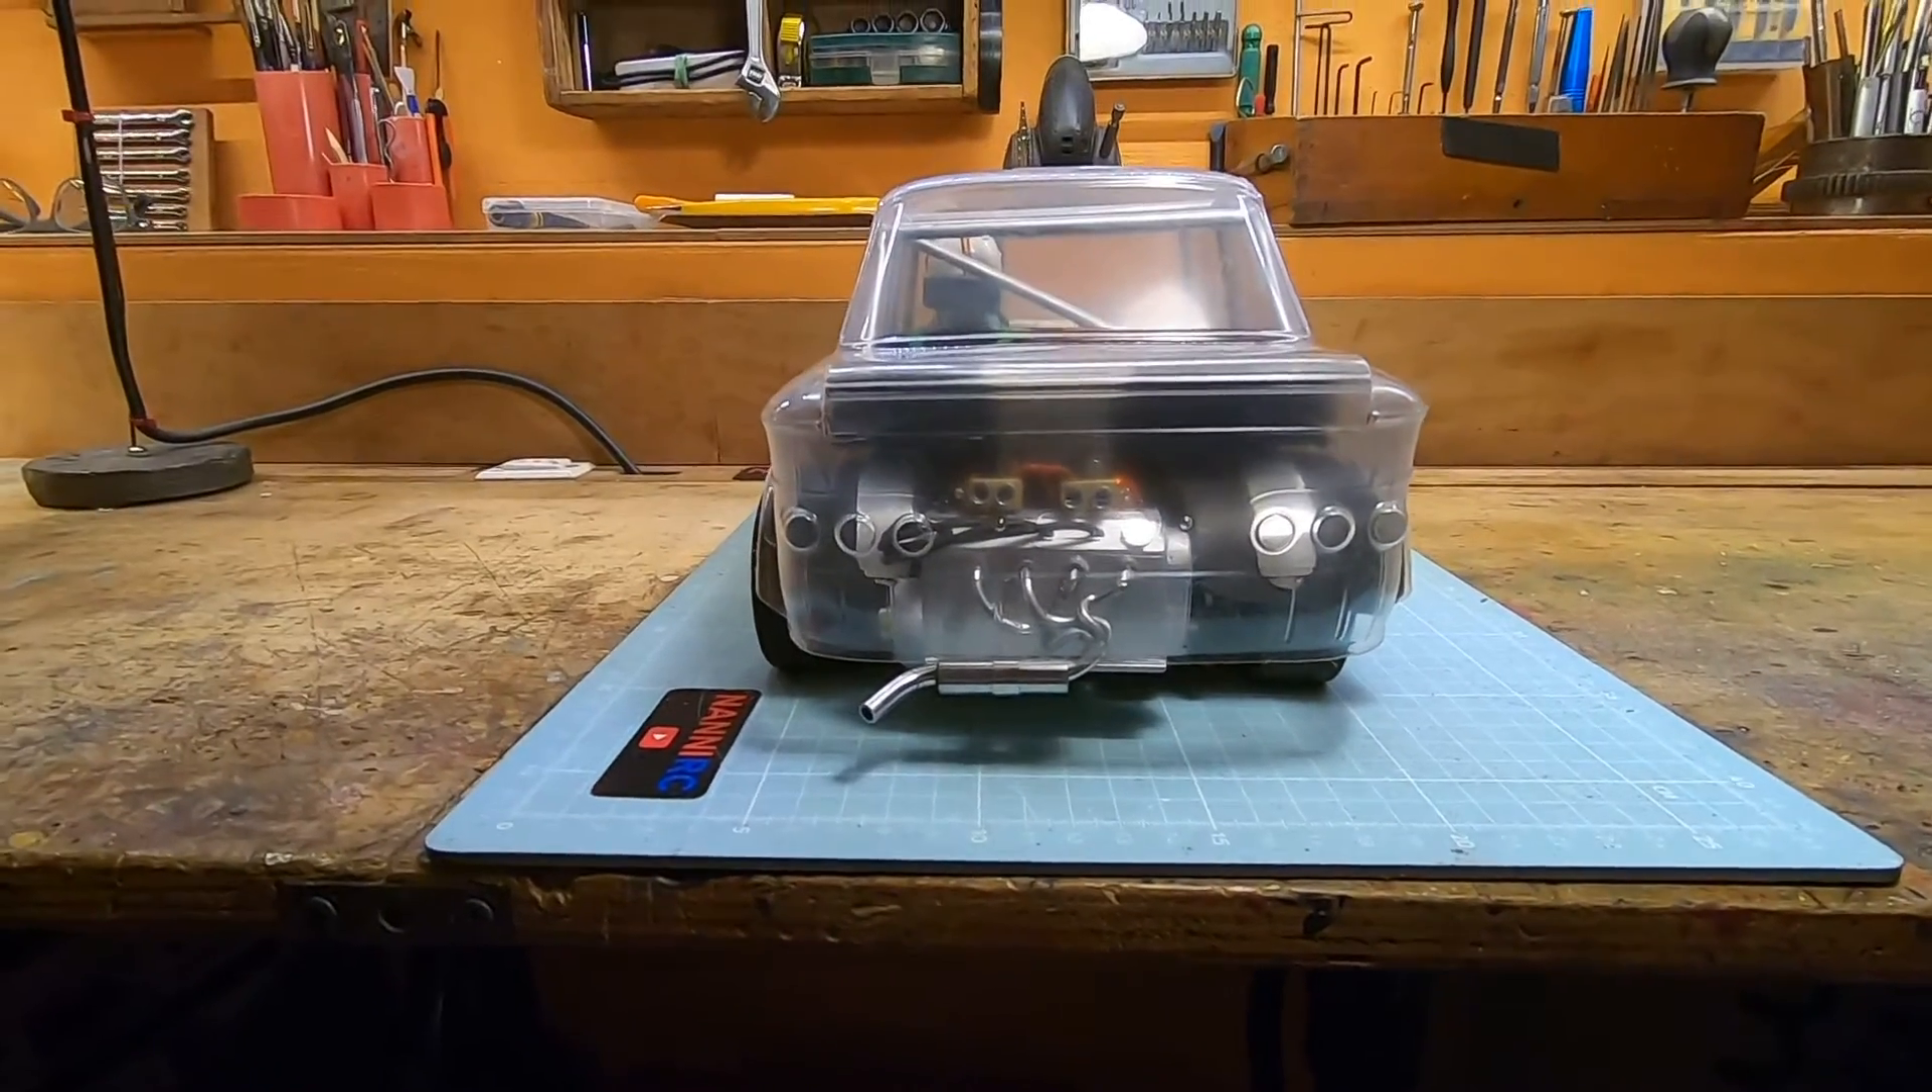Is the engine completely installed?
Yes.